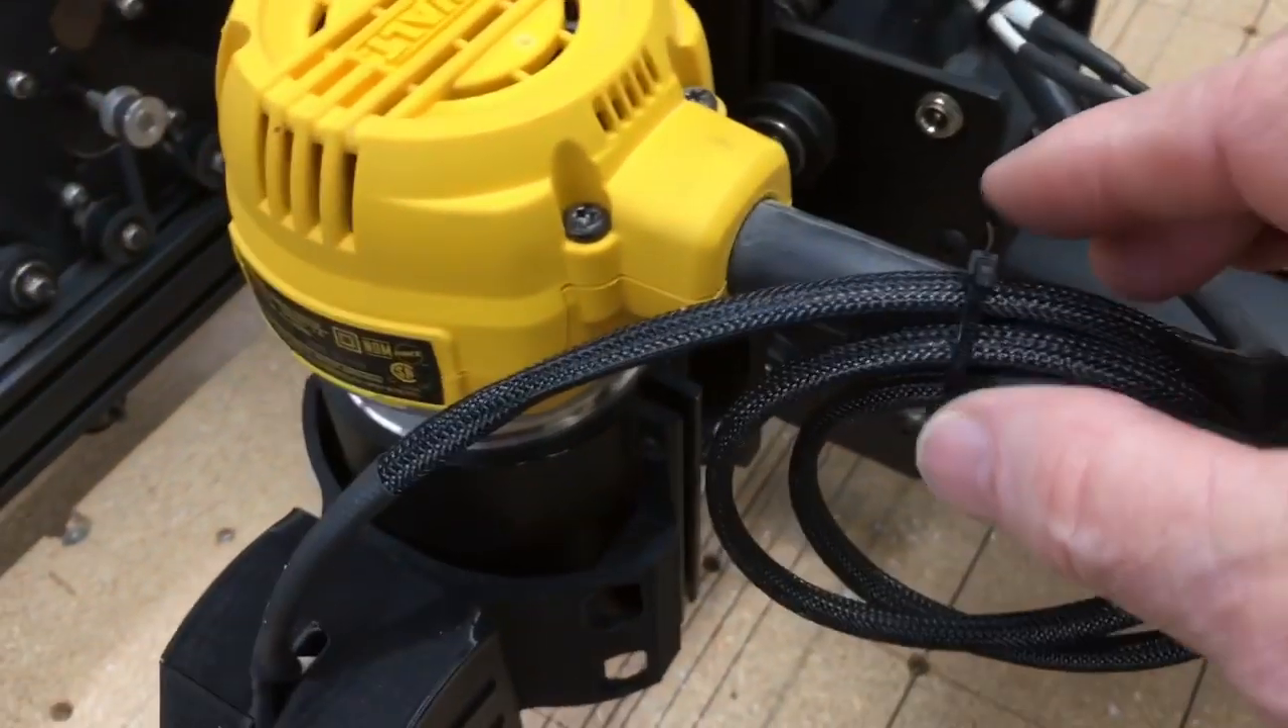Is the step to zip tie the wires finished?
Yes.